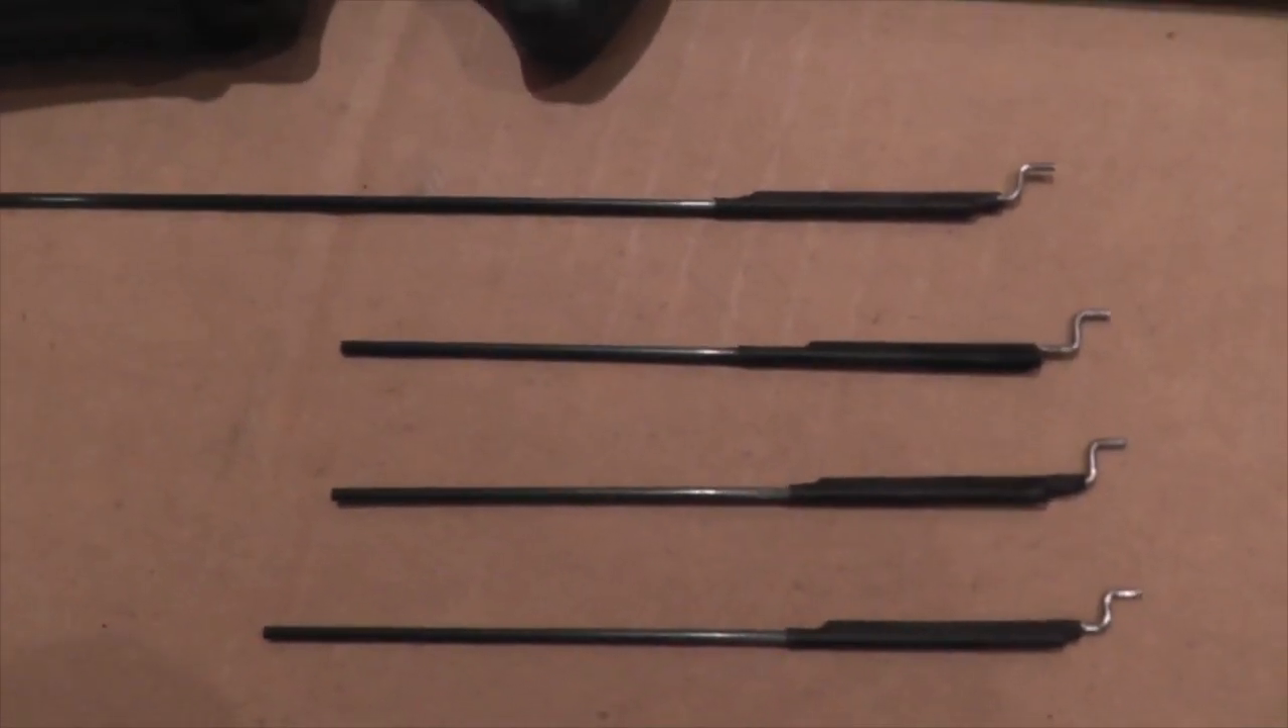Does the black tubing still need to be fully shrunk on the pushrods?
No.